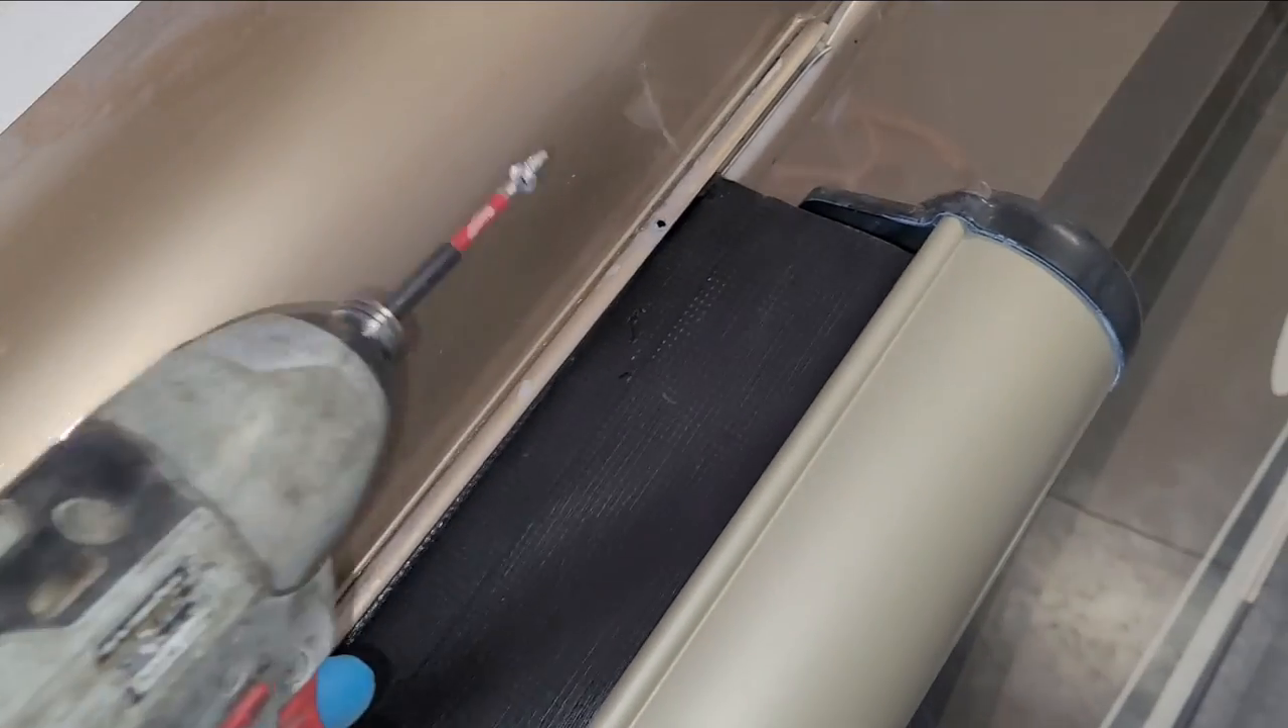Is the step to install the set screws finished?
No.